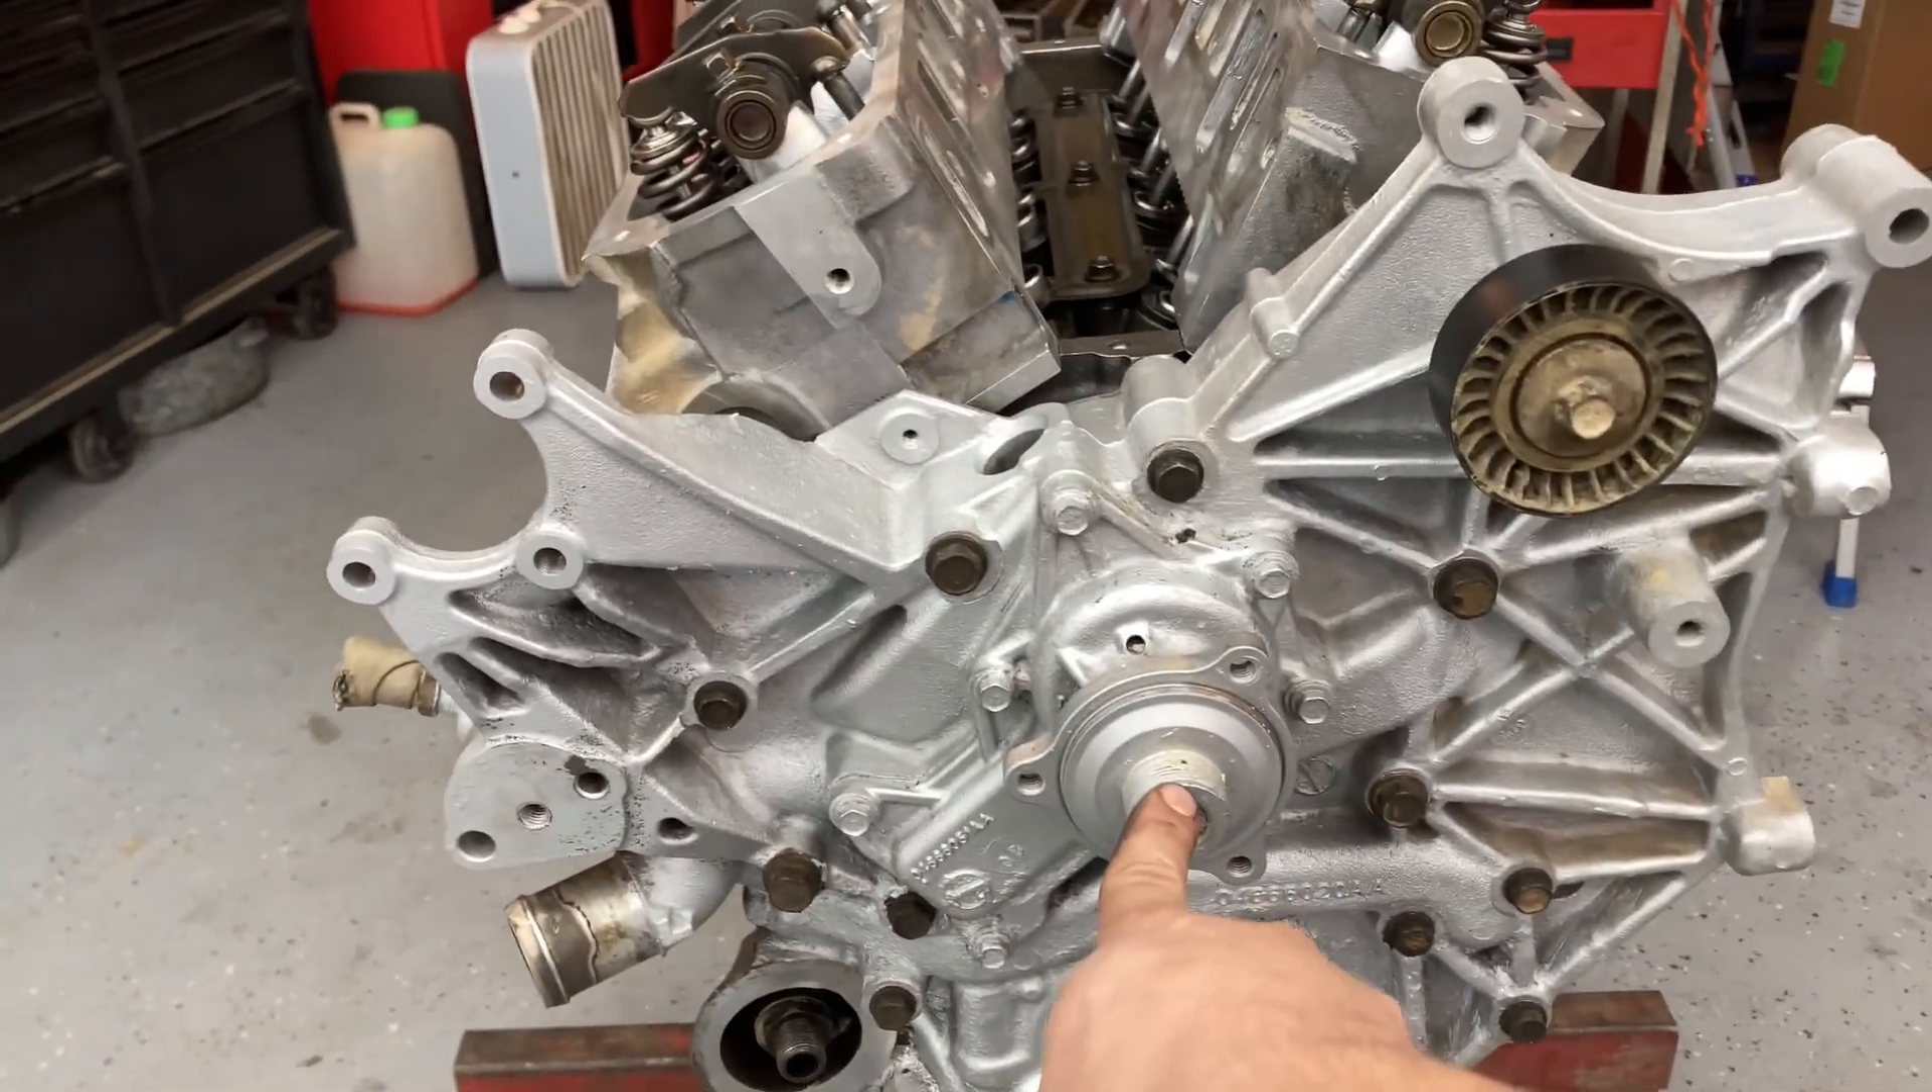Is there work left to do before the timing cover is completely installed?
No.